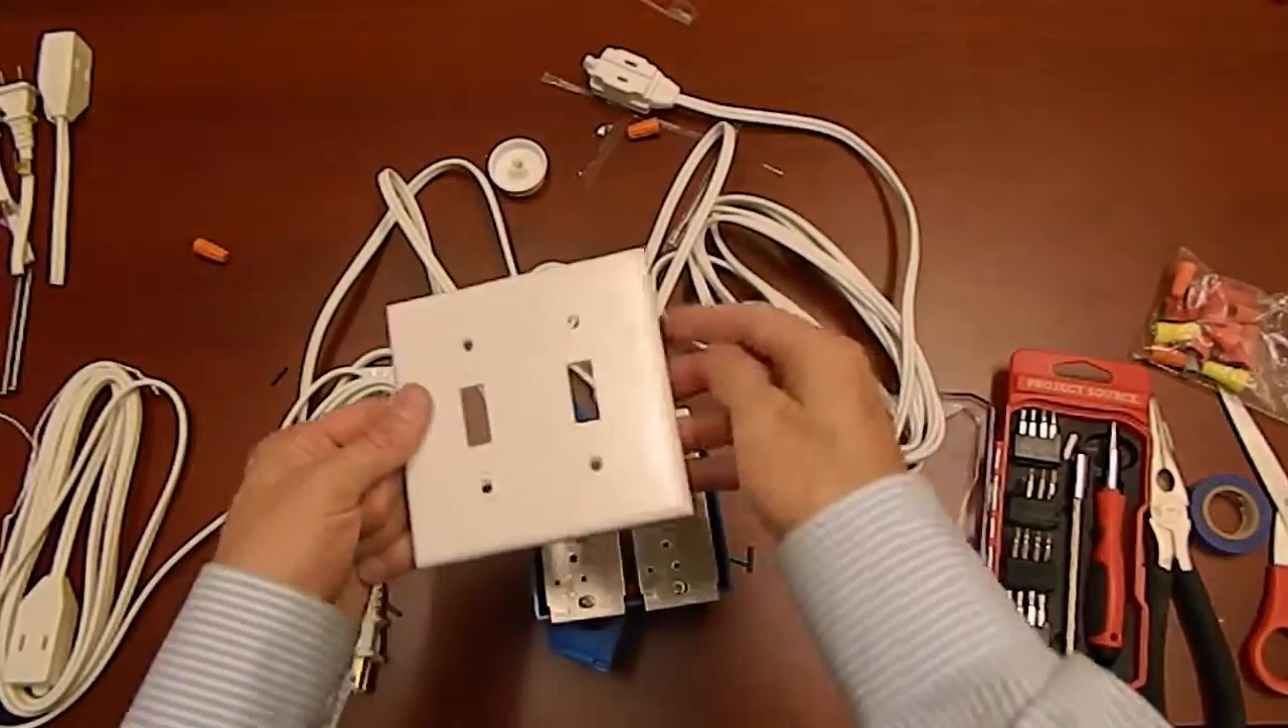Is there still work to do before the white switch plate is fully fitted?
Yes.